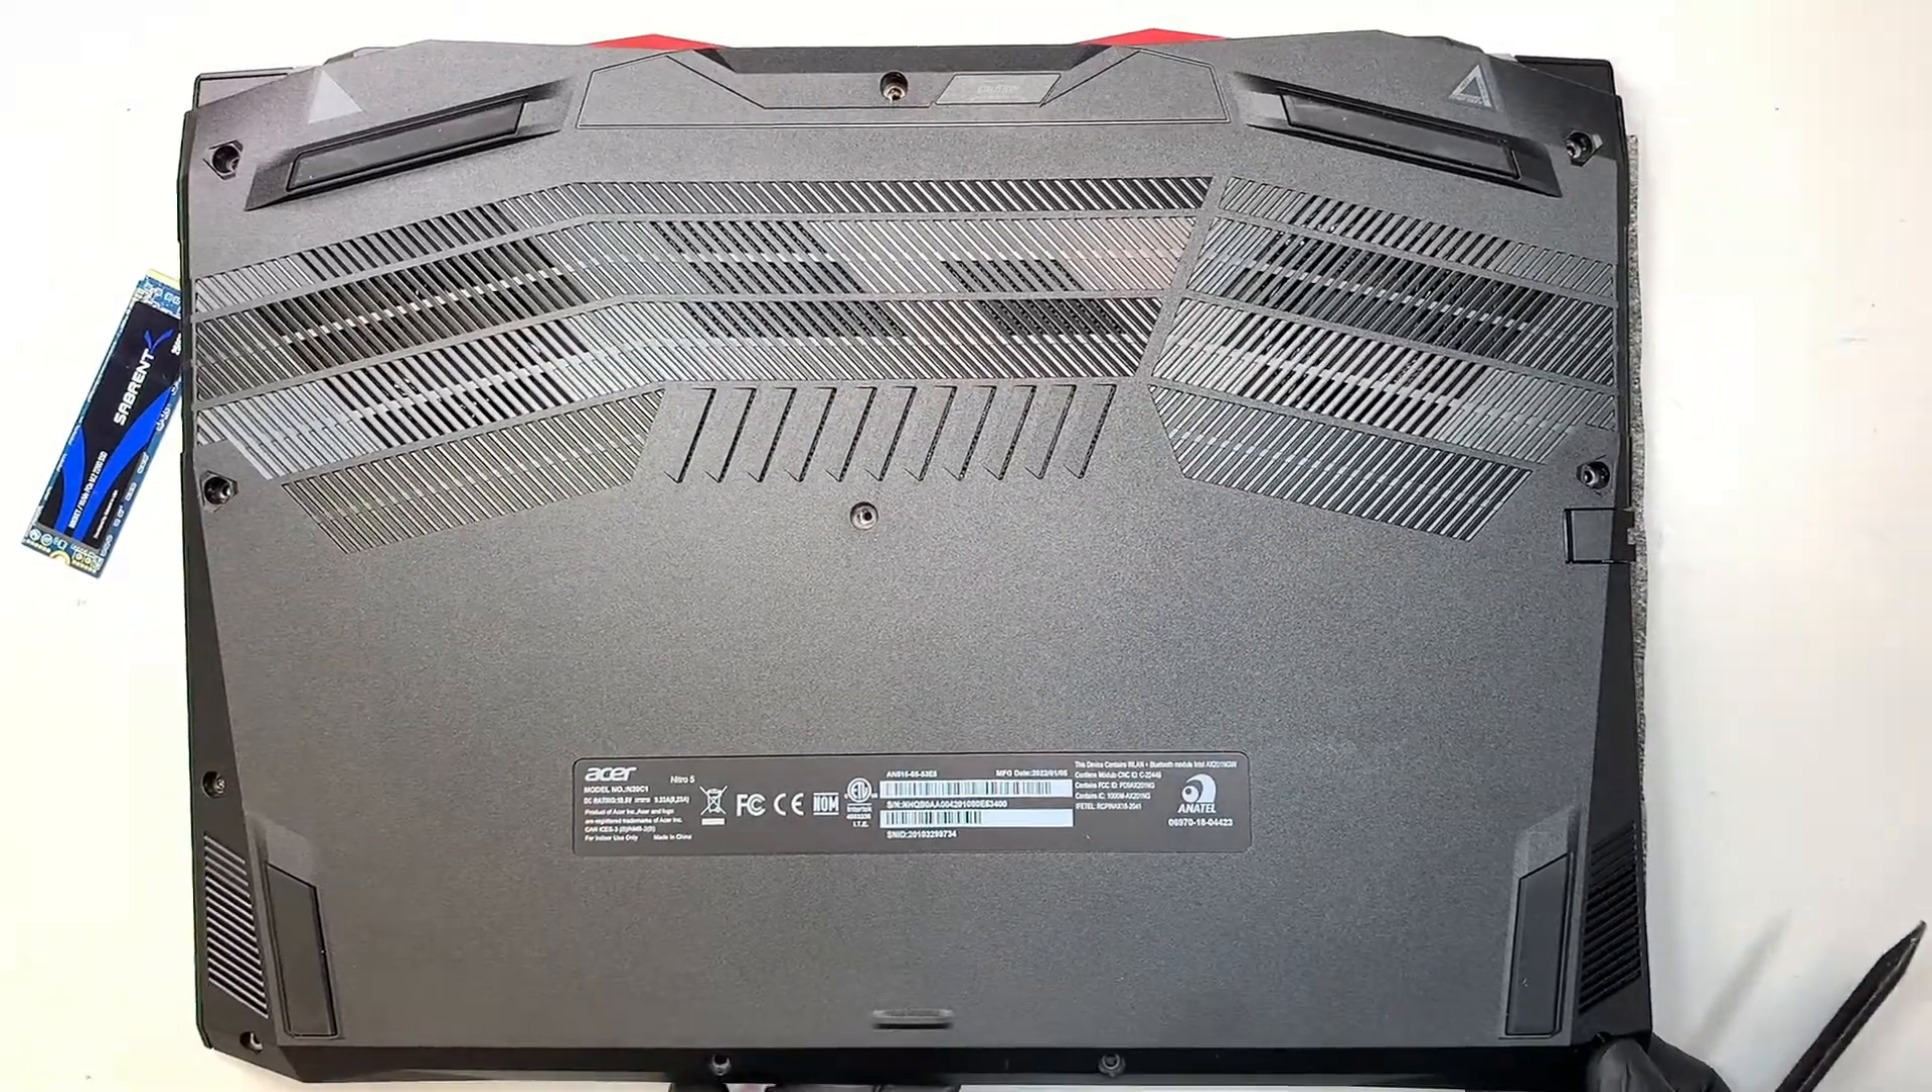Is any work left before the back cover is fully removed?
Yes.